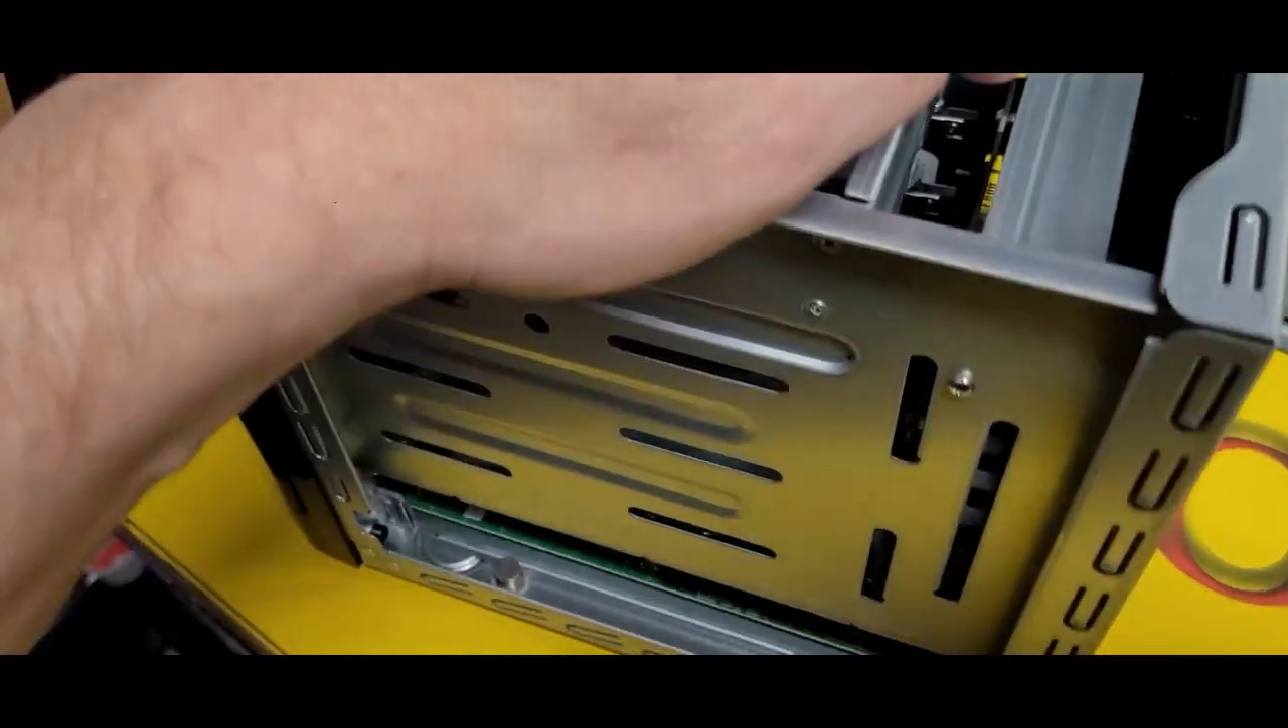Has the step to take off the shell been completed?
Yes.